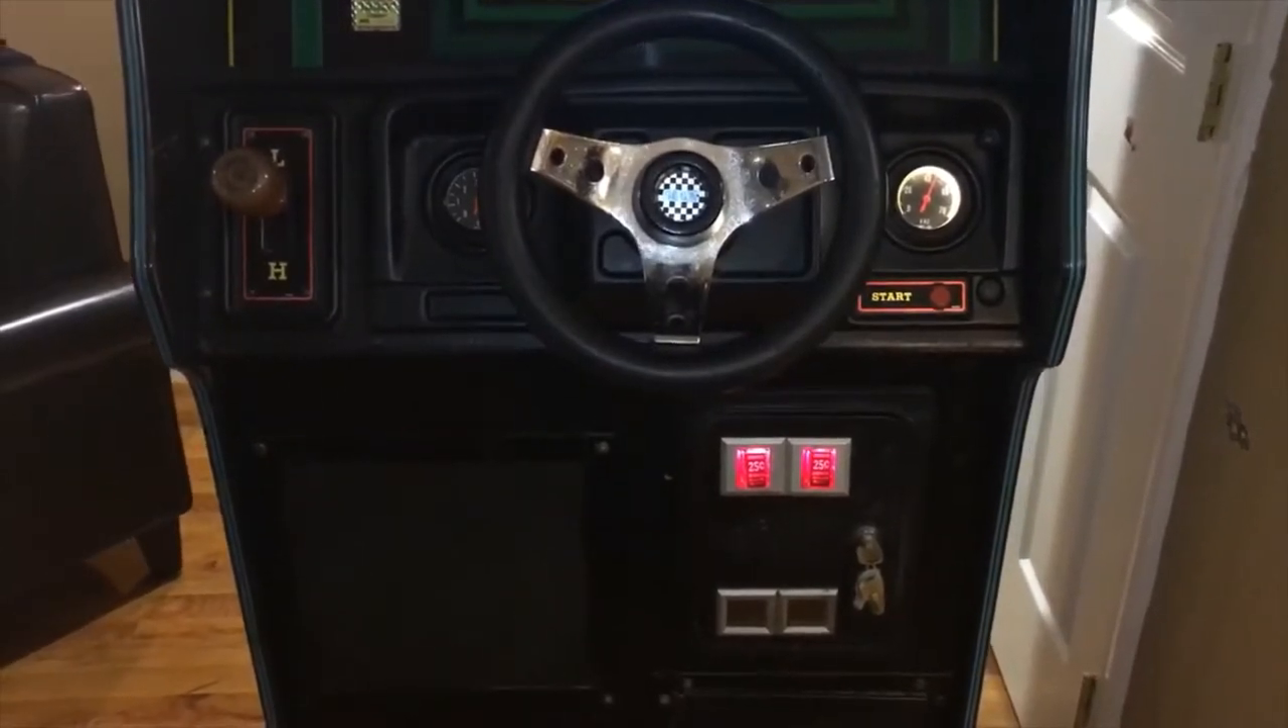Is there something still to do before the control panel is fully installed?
No.